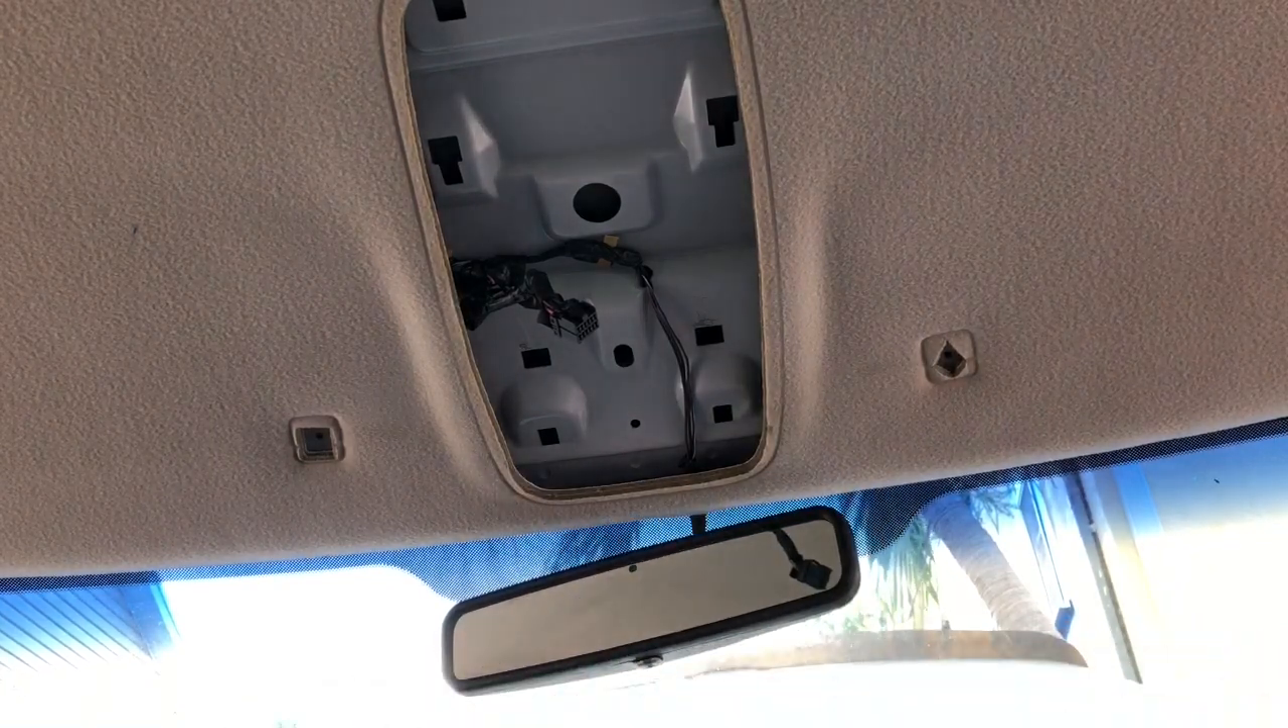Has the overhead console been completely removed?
Yes.